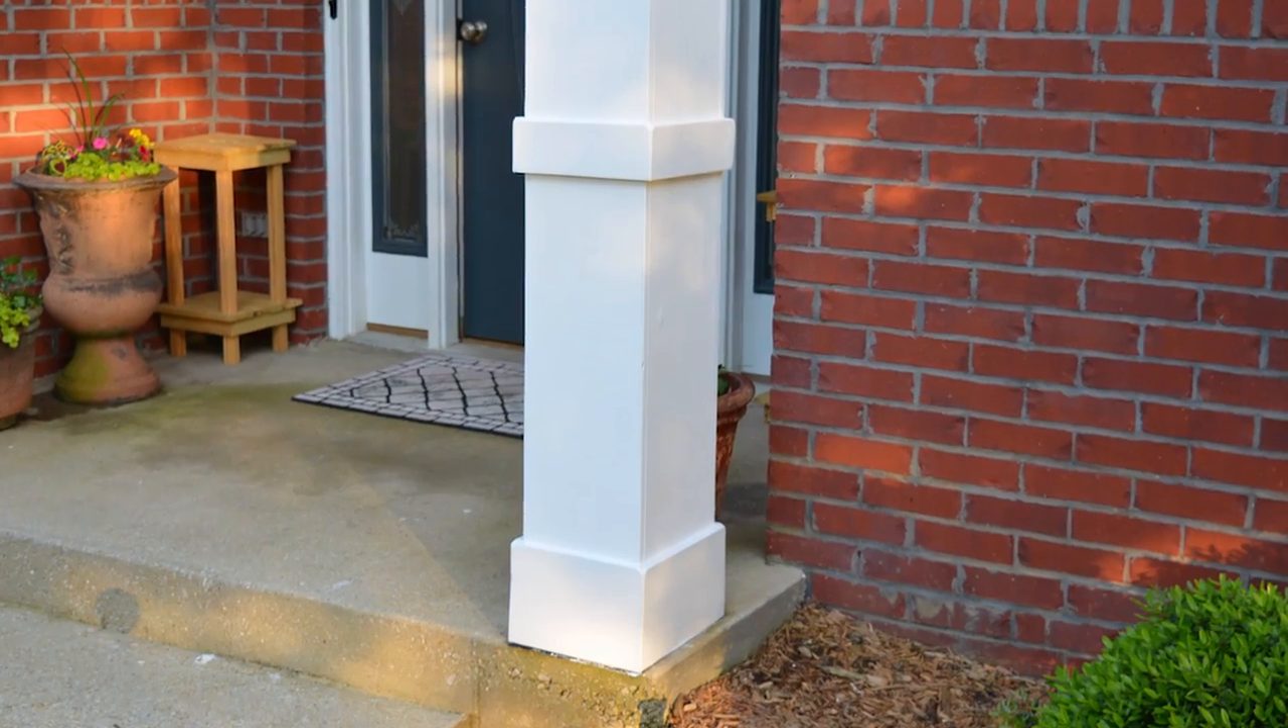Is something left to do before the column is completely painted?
No.